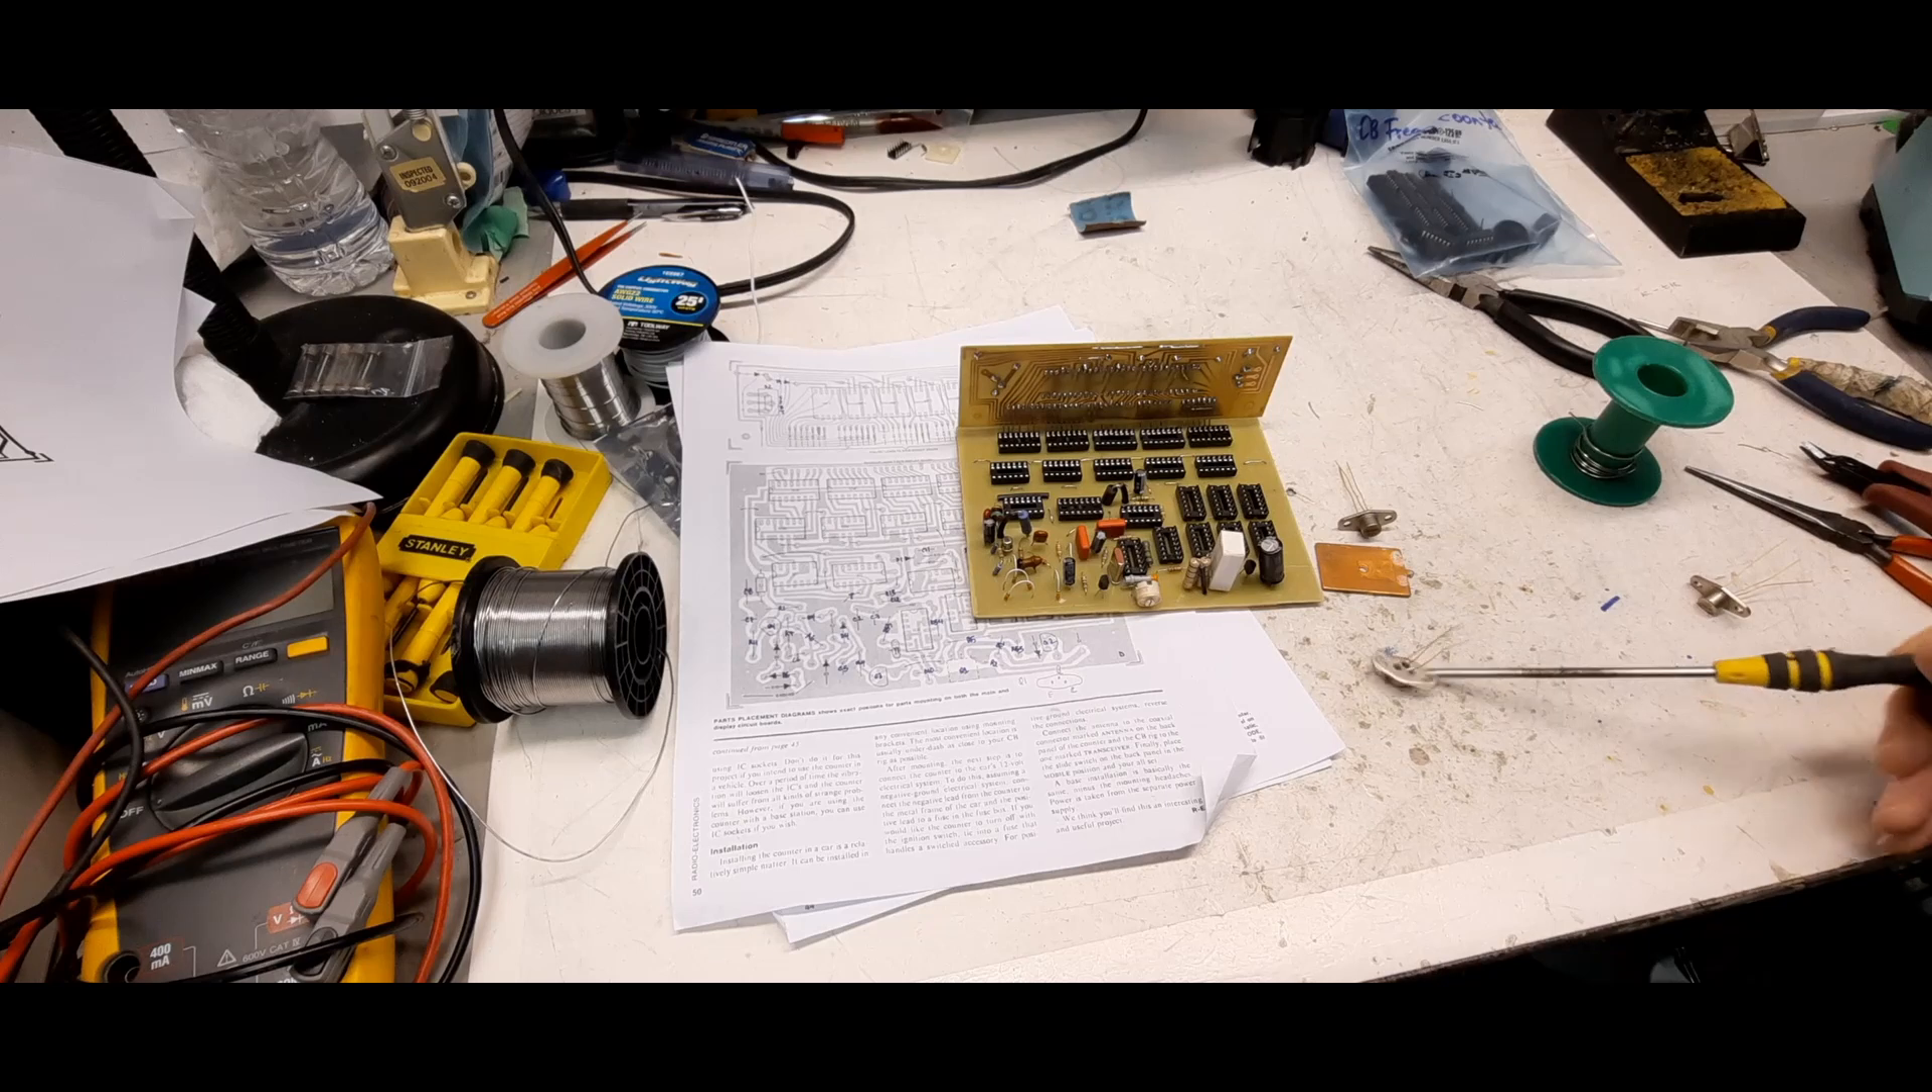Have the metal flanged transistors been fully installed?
No.